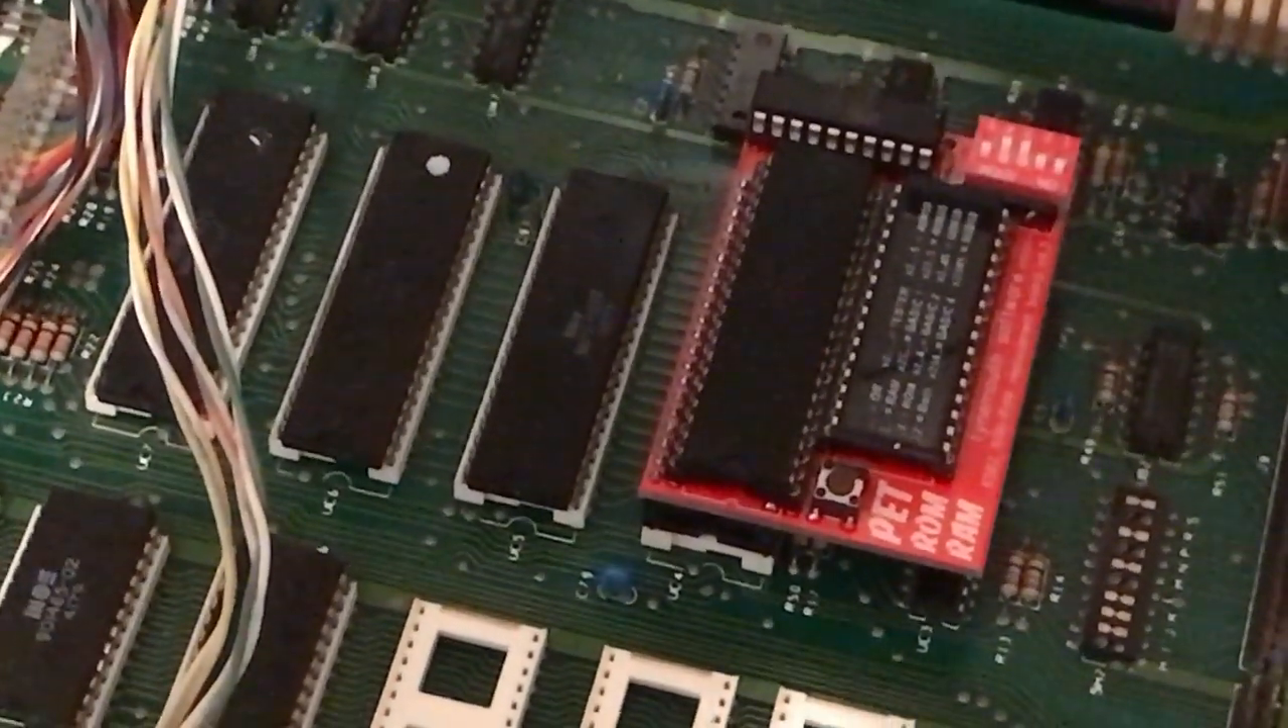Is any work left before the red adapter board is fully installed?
No.